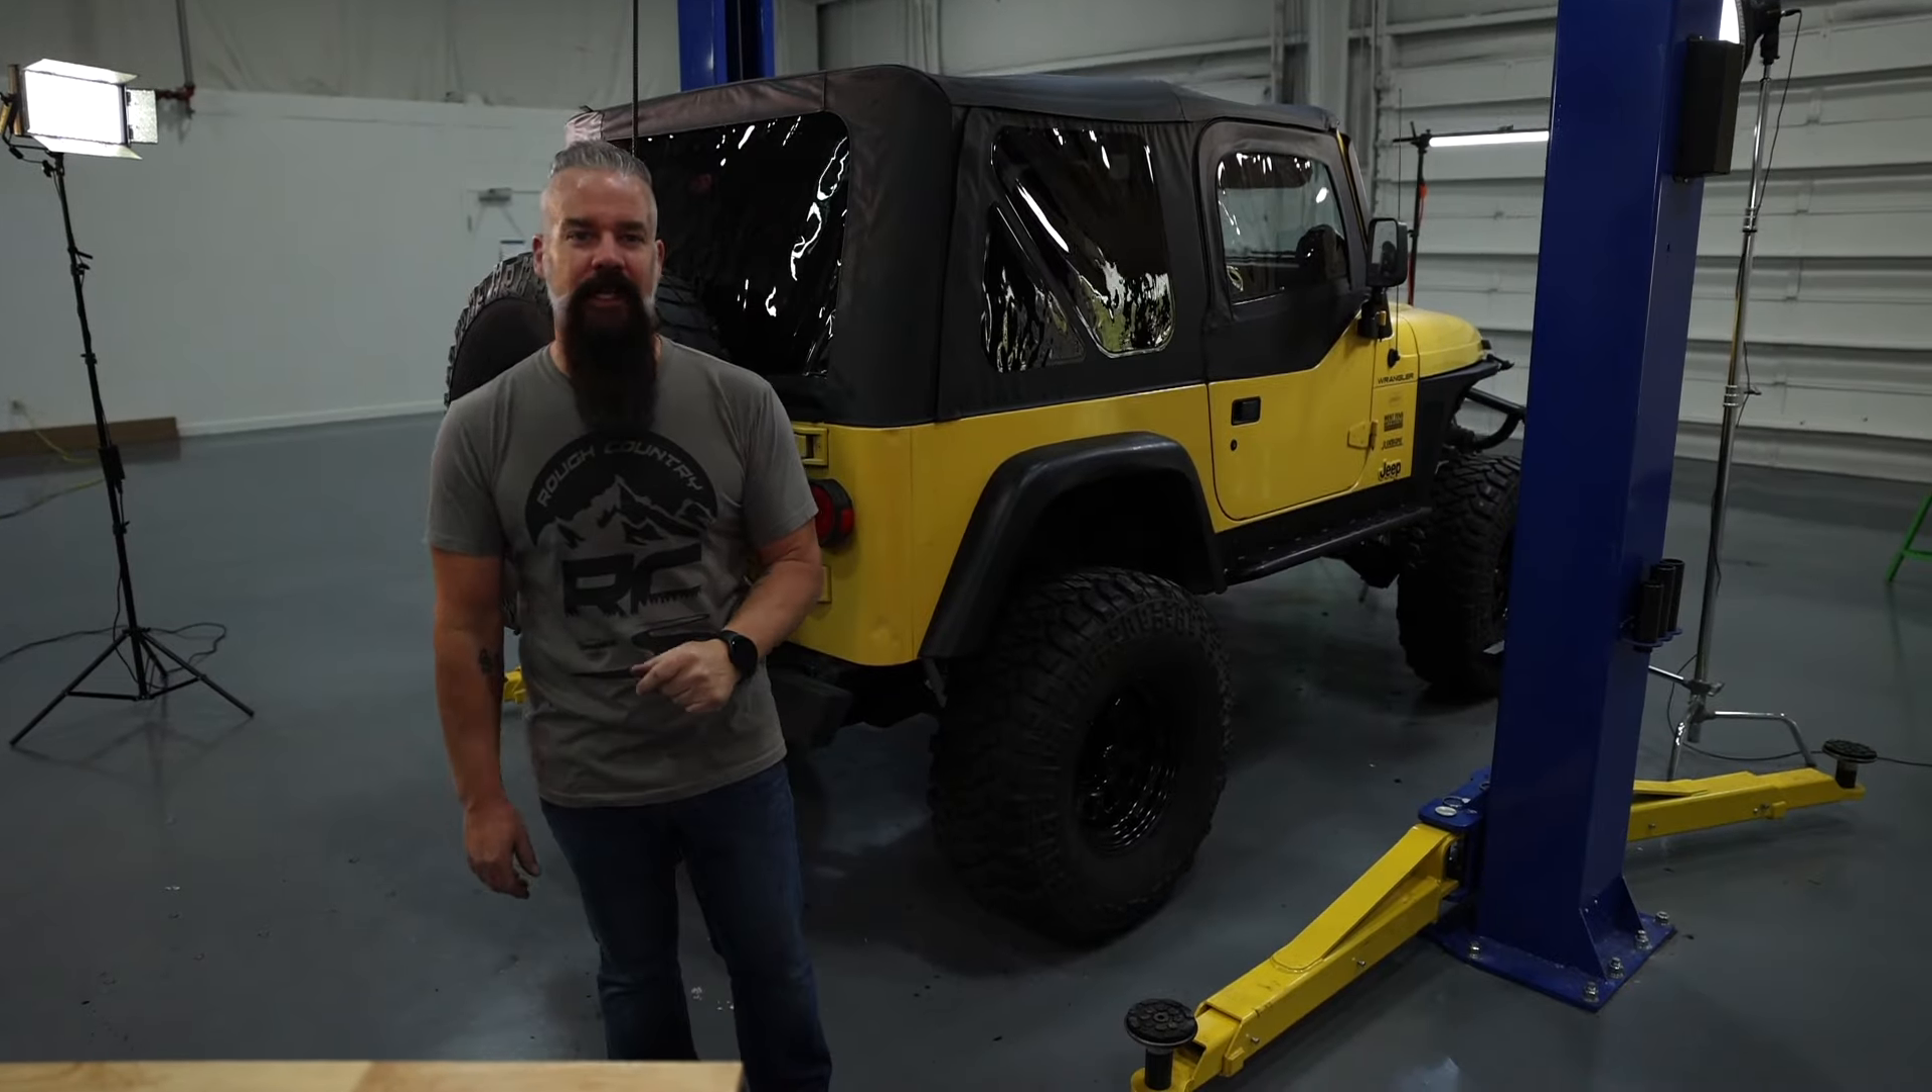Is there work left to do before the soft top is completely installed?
No.